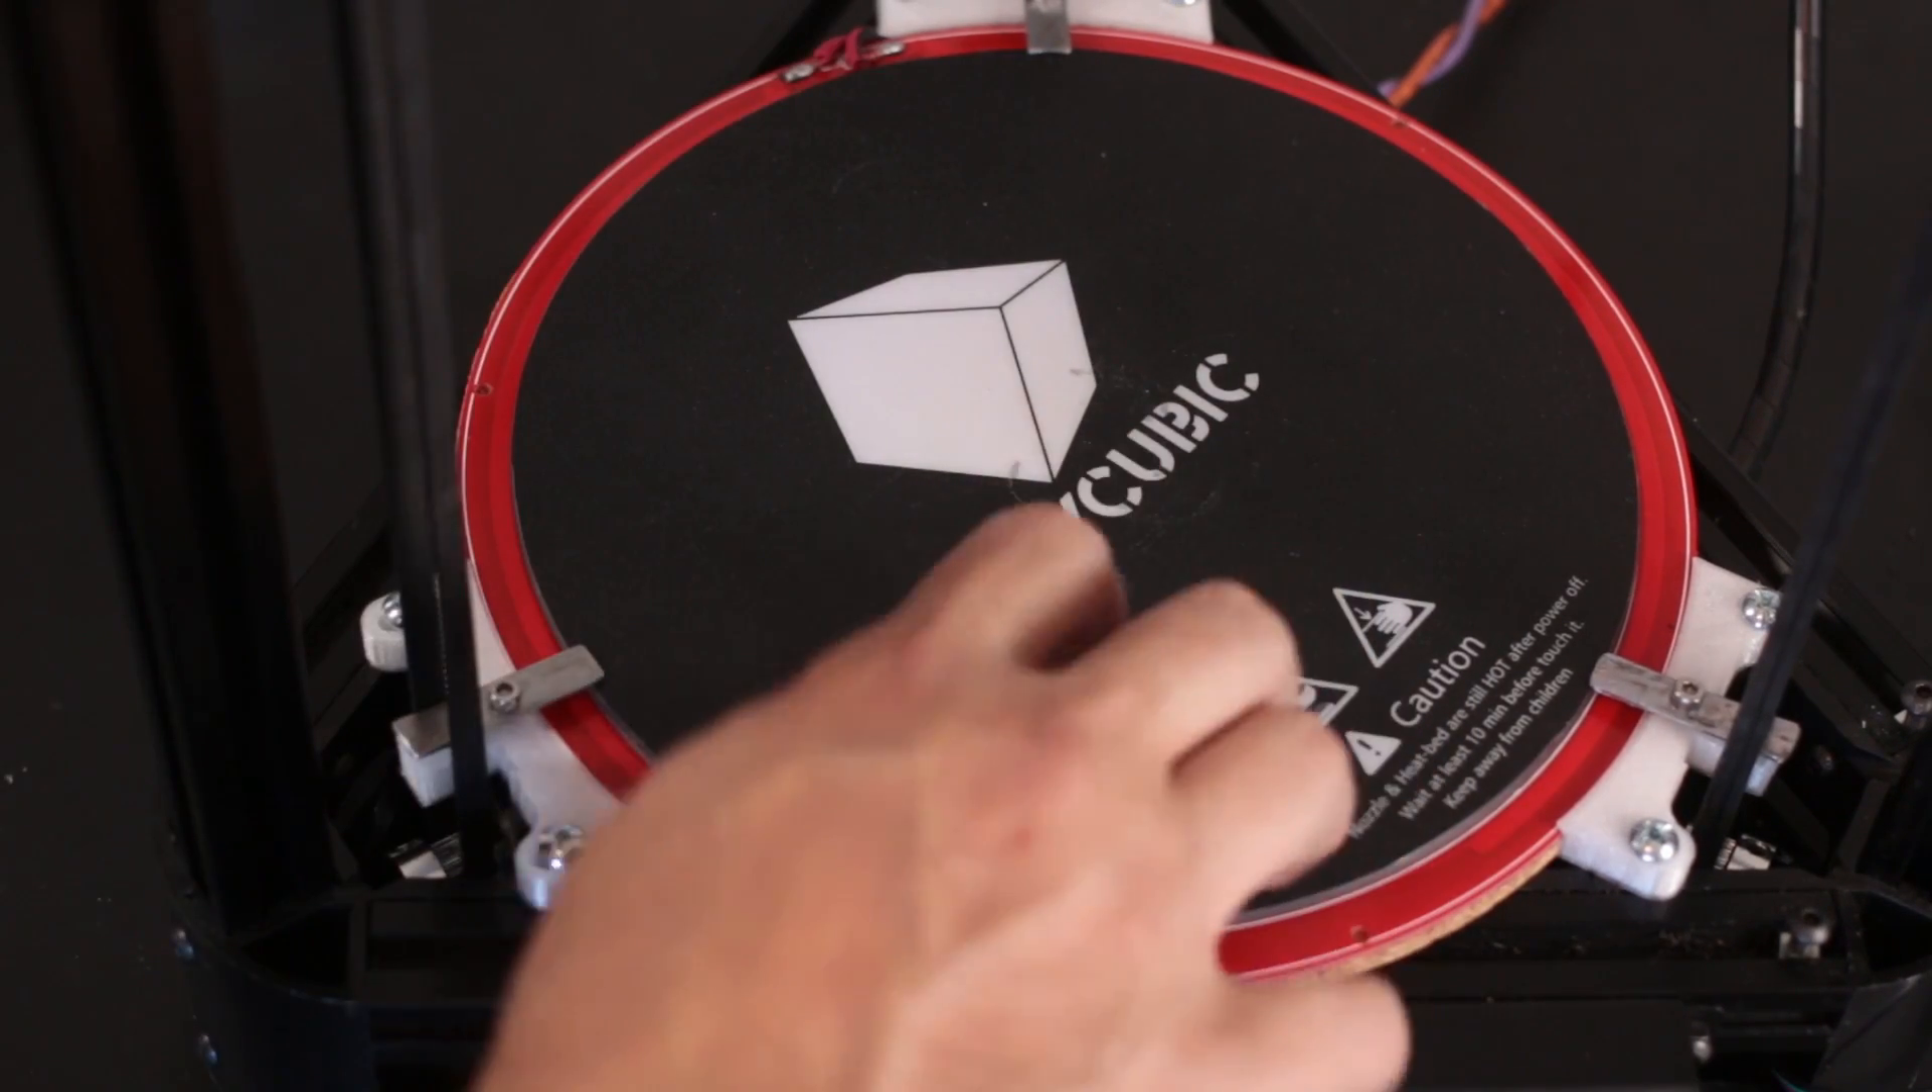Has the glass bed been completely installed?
Yes.